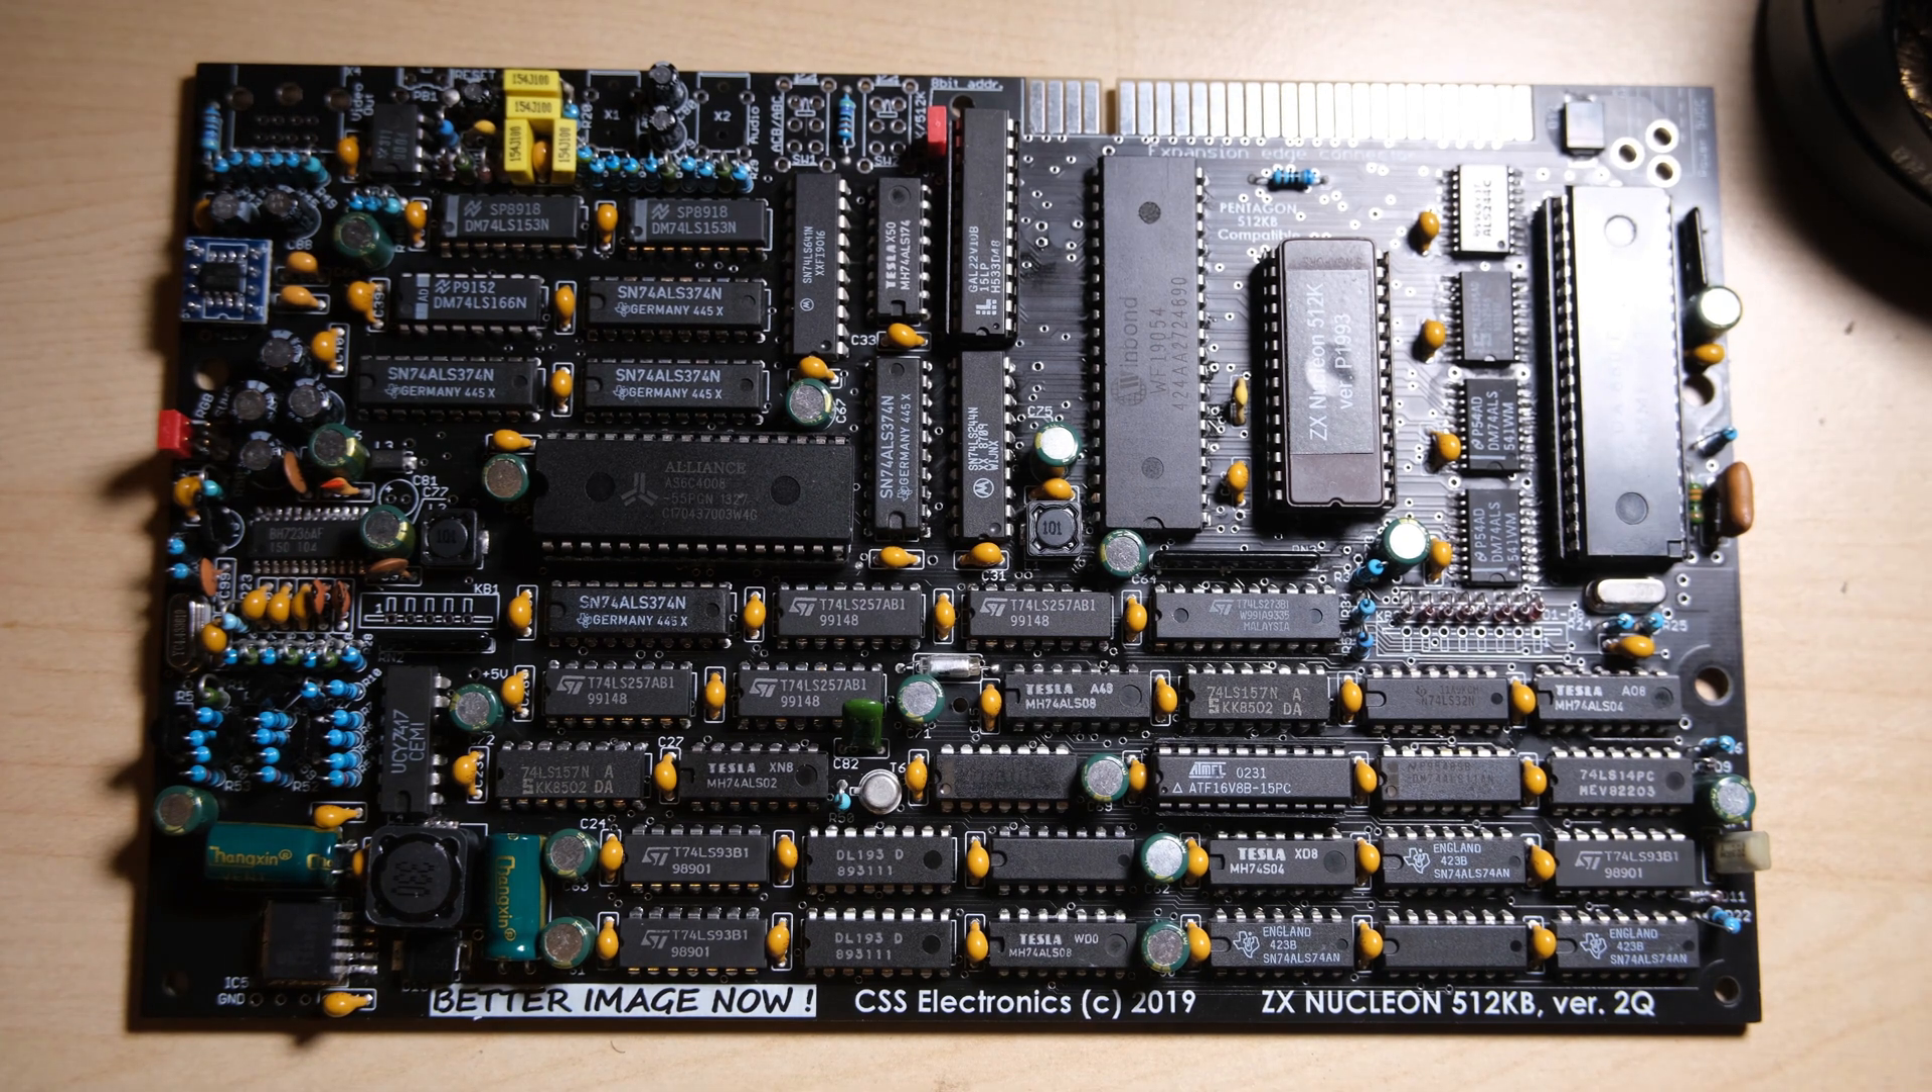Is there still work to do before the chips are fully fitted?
No.